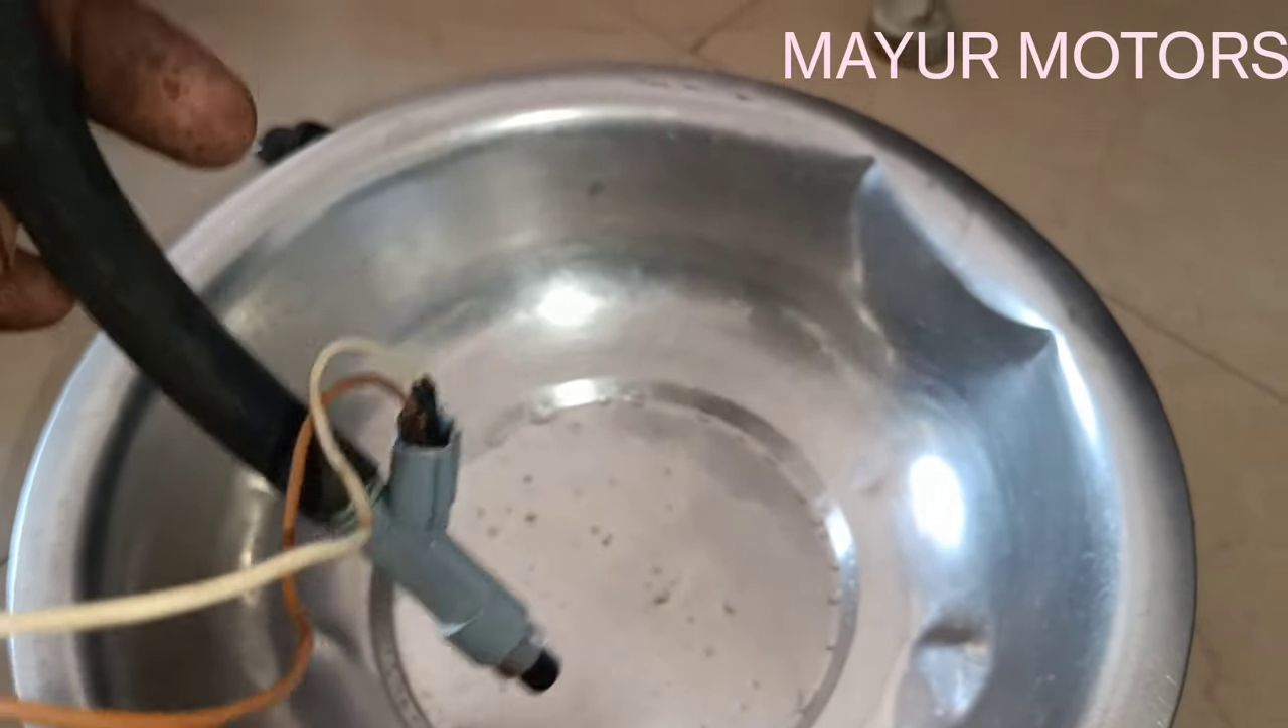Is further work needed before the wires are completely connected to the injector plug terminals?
No.